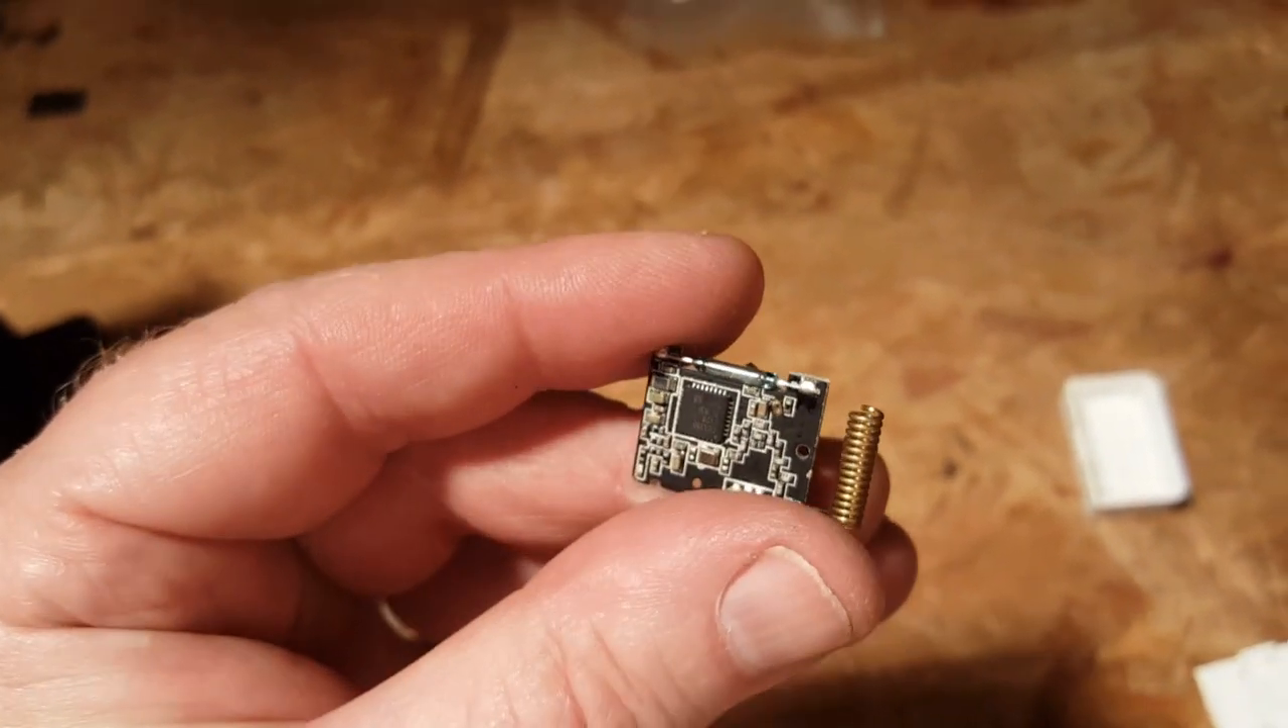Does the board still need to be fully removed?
No.